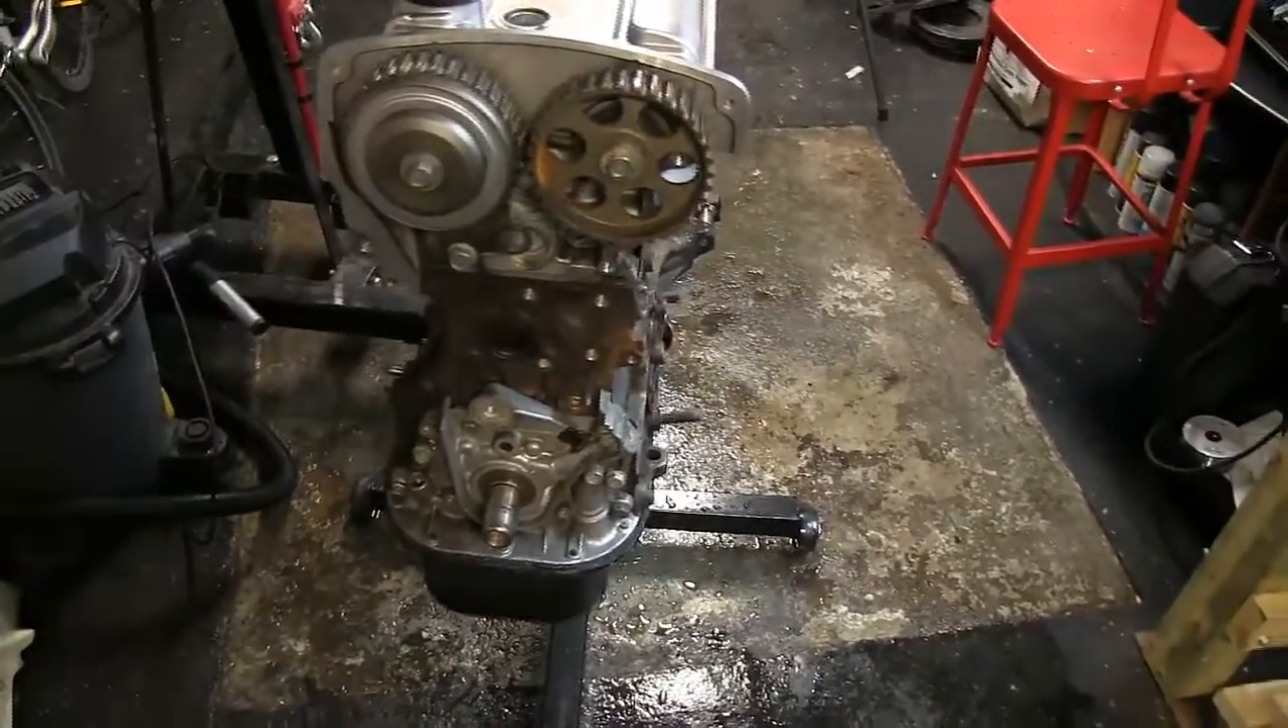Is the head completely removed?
No.